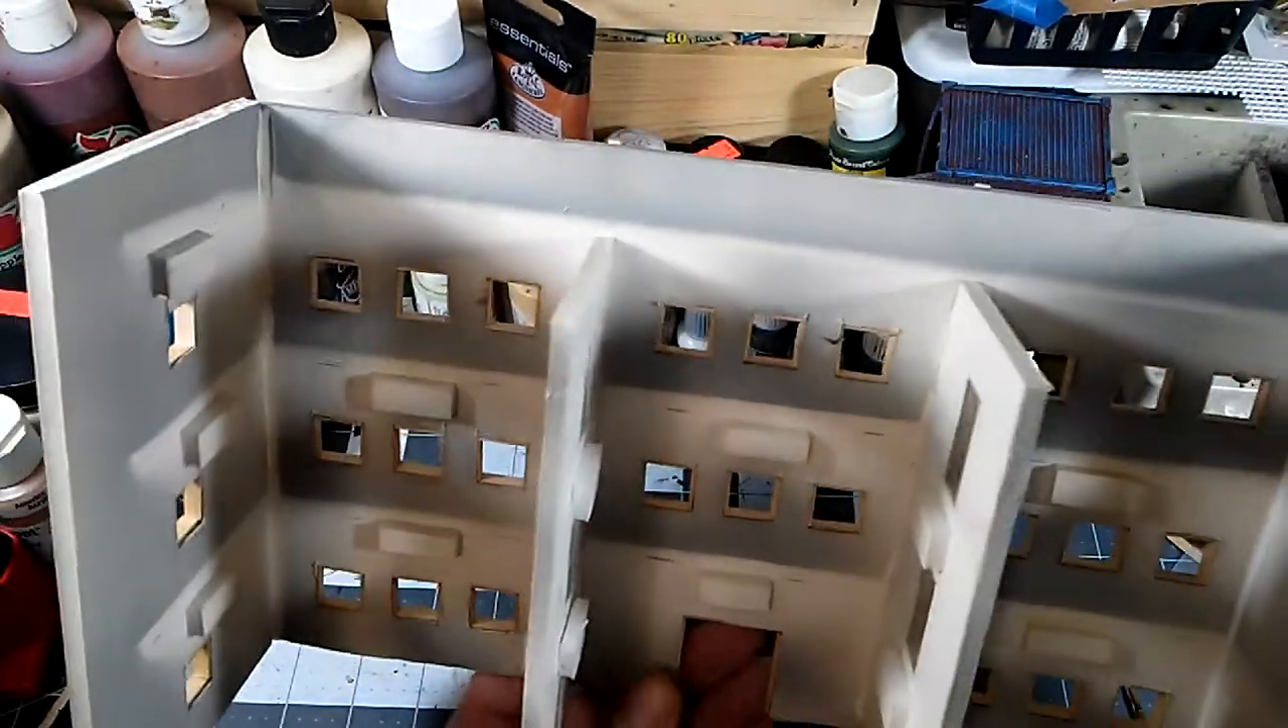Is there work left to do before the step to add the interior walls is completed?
No.